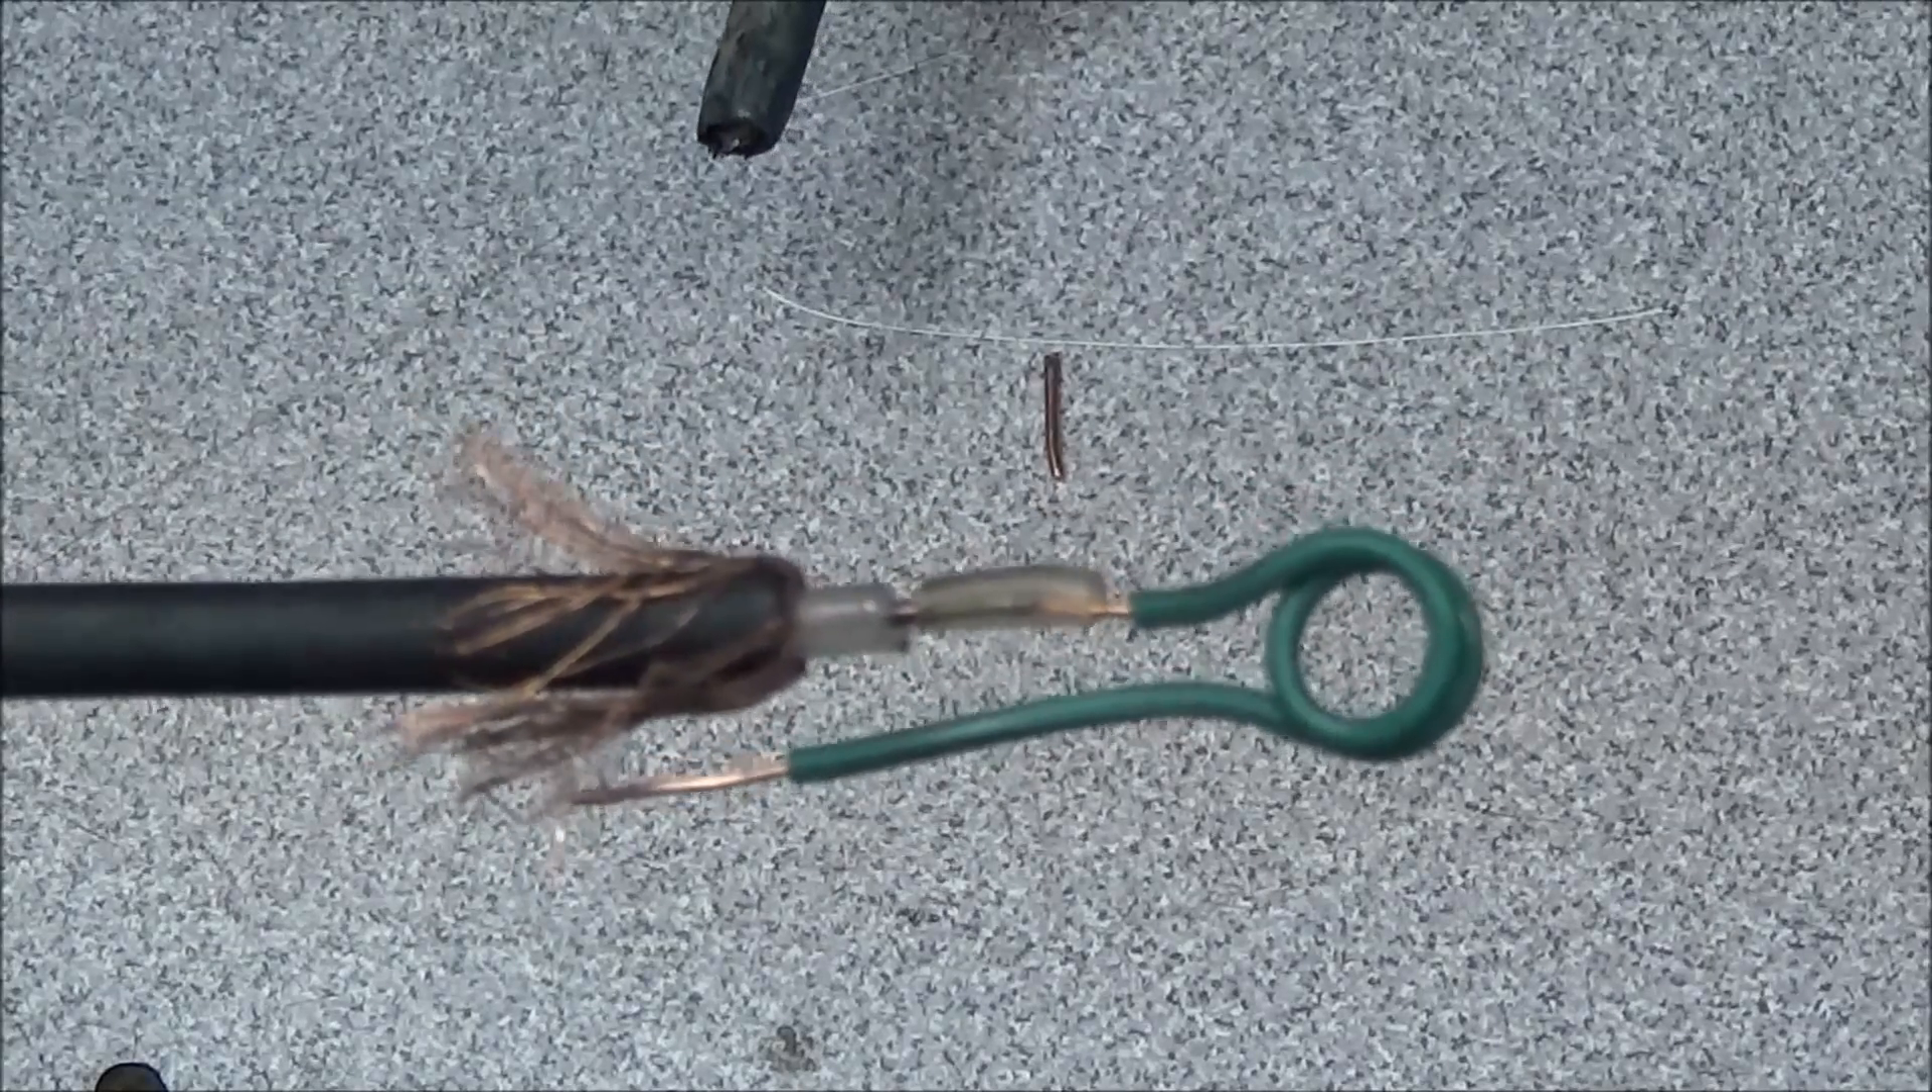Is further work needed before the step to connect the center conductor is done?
No.